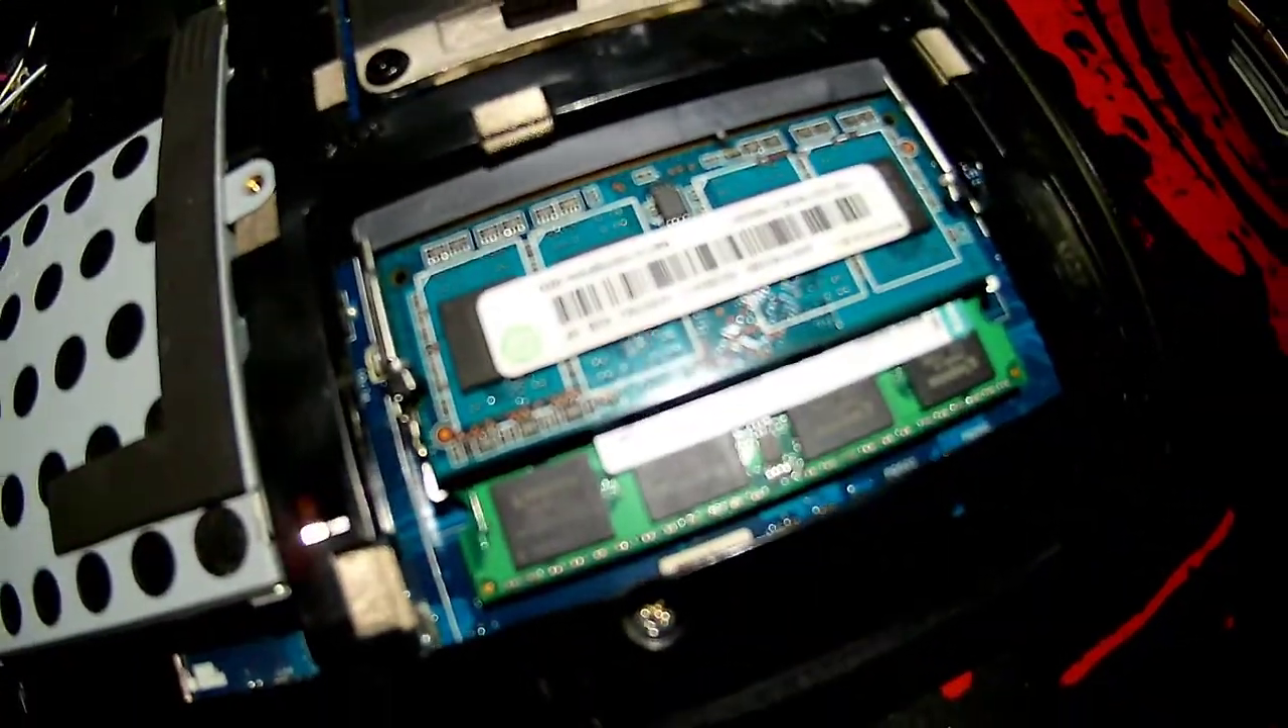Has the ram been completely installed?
Yes.